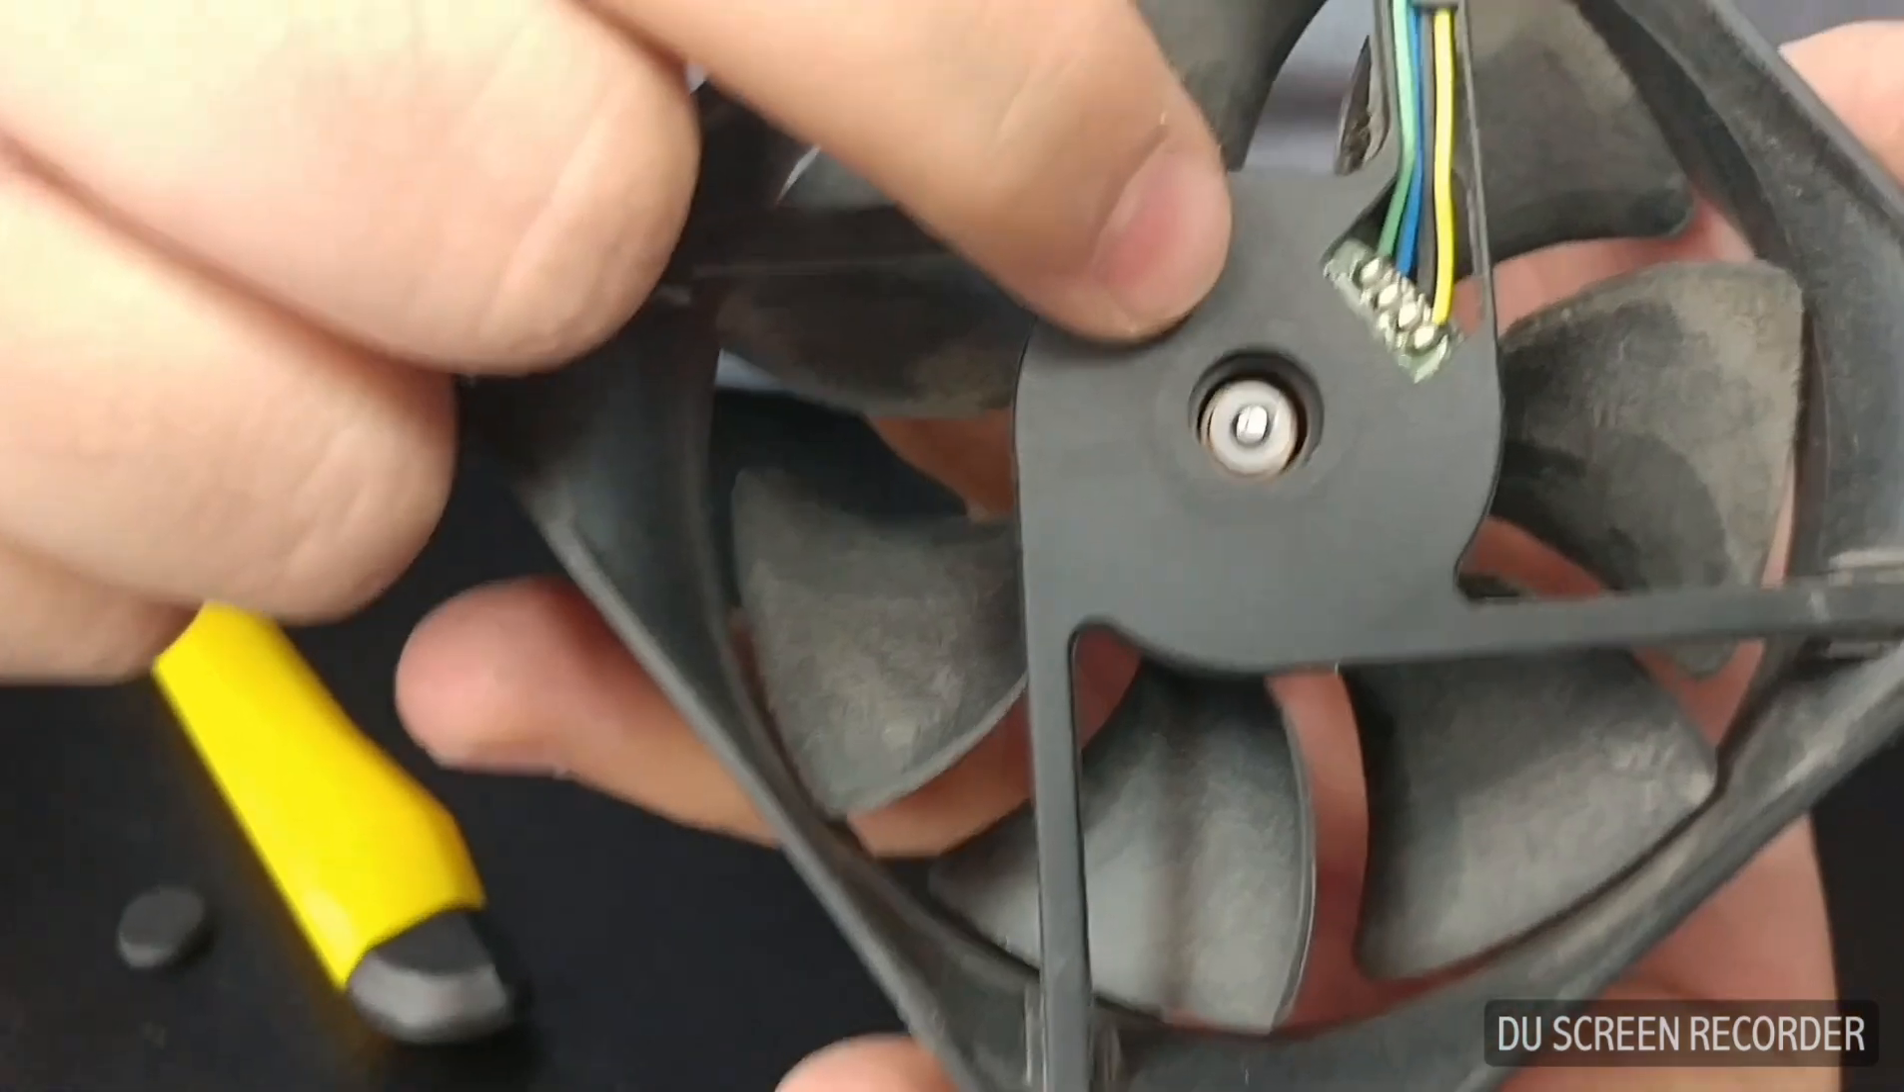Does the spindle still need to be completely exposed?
No.